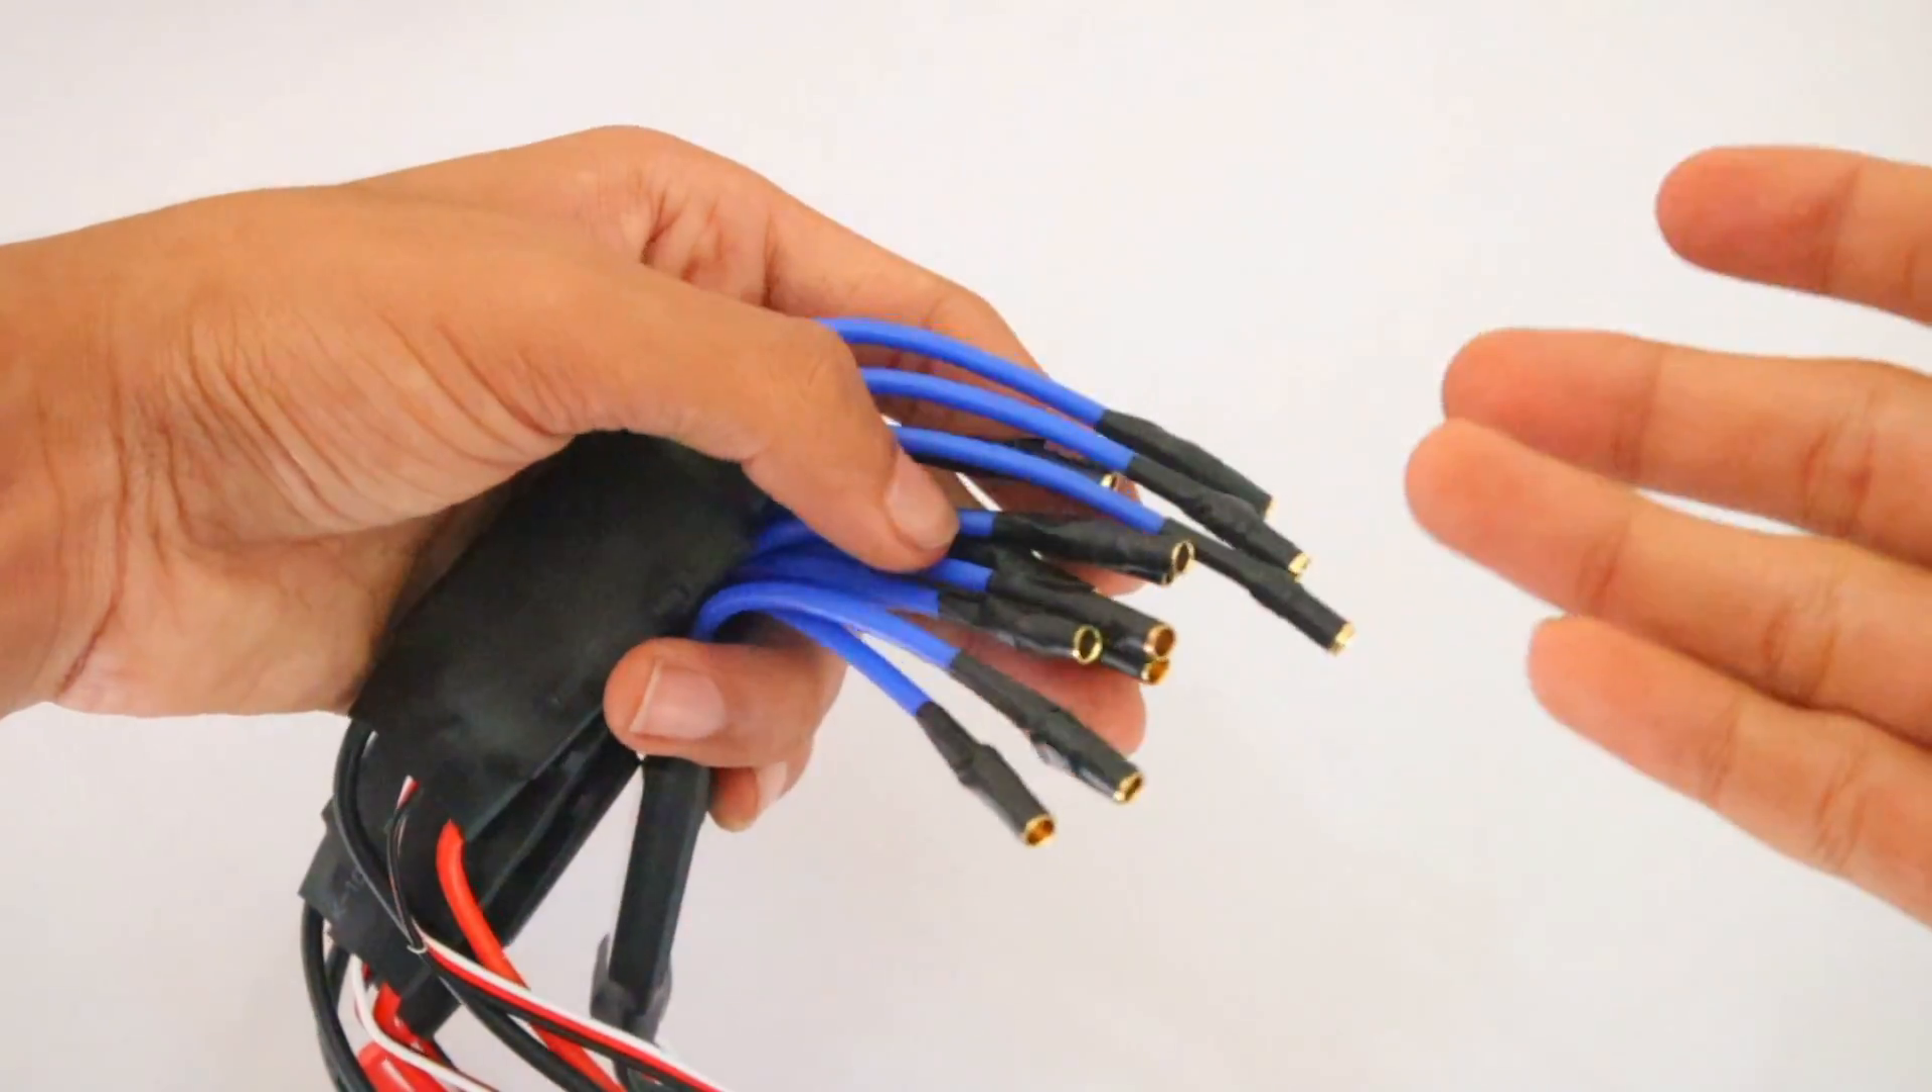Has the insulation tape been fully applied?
Yes.